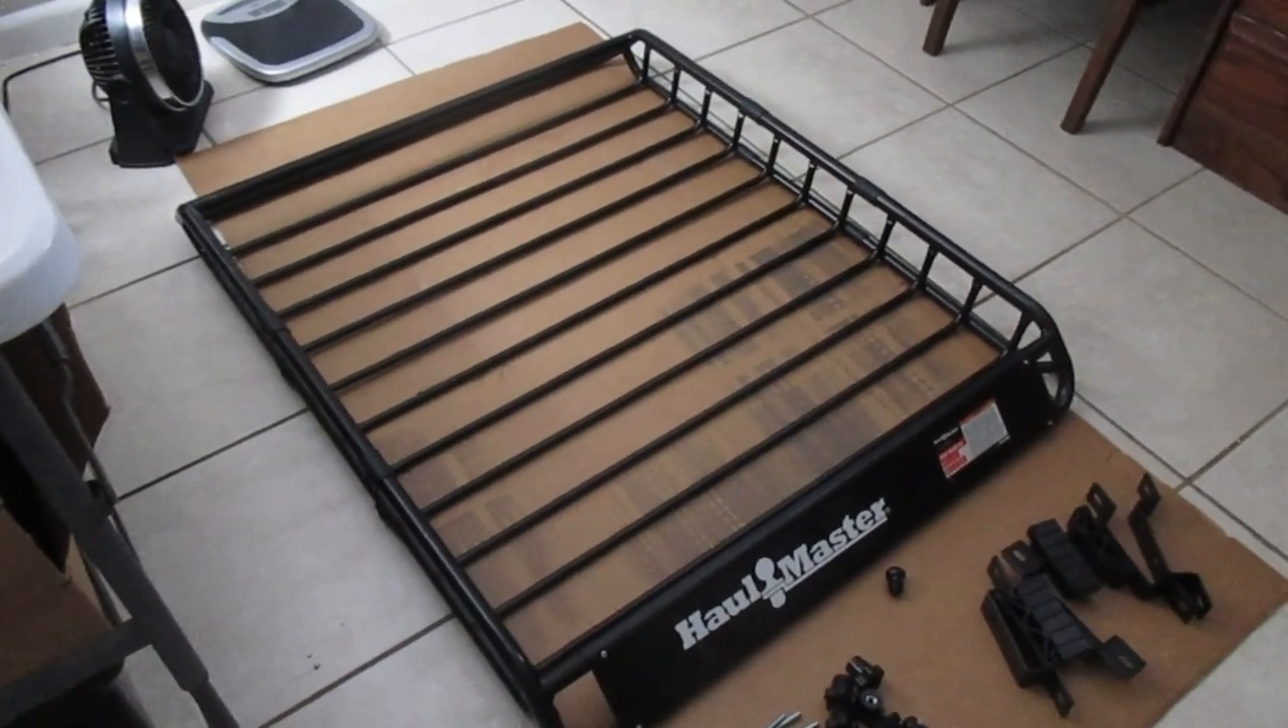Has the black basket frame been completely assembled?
Yes.